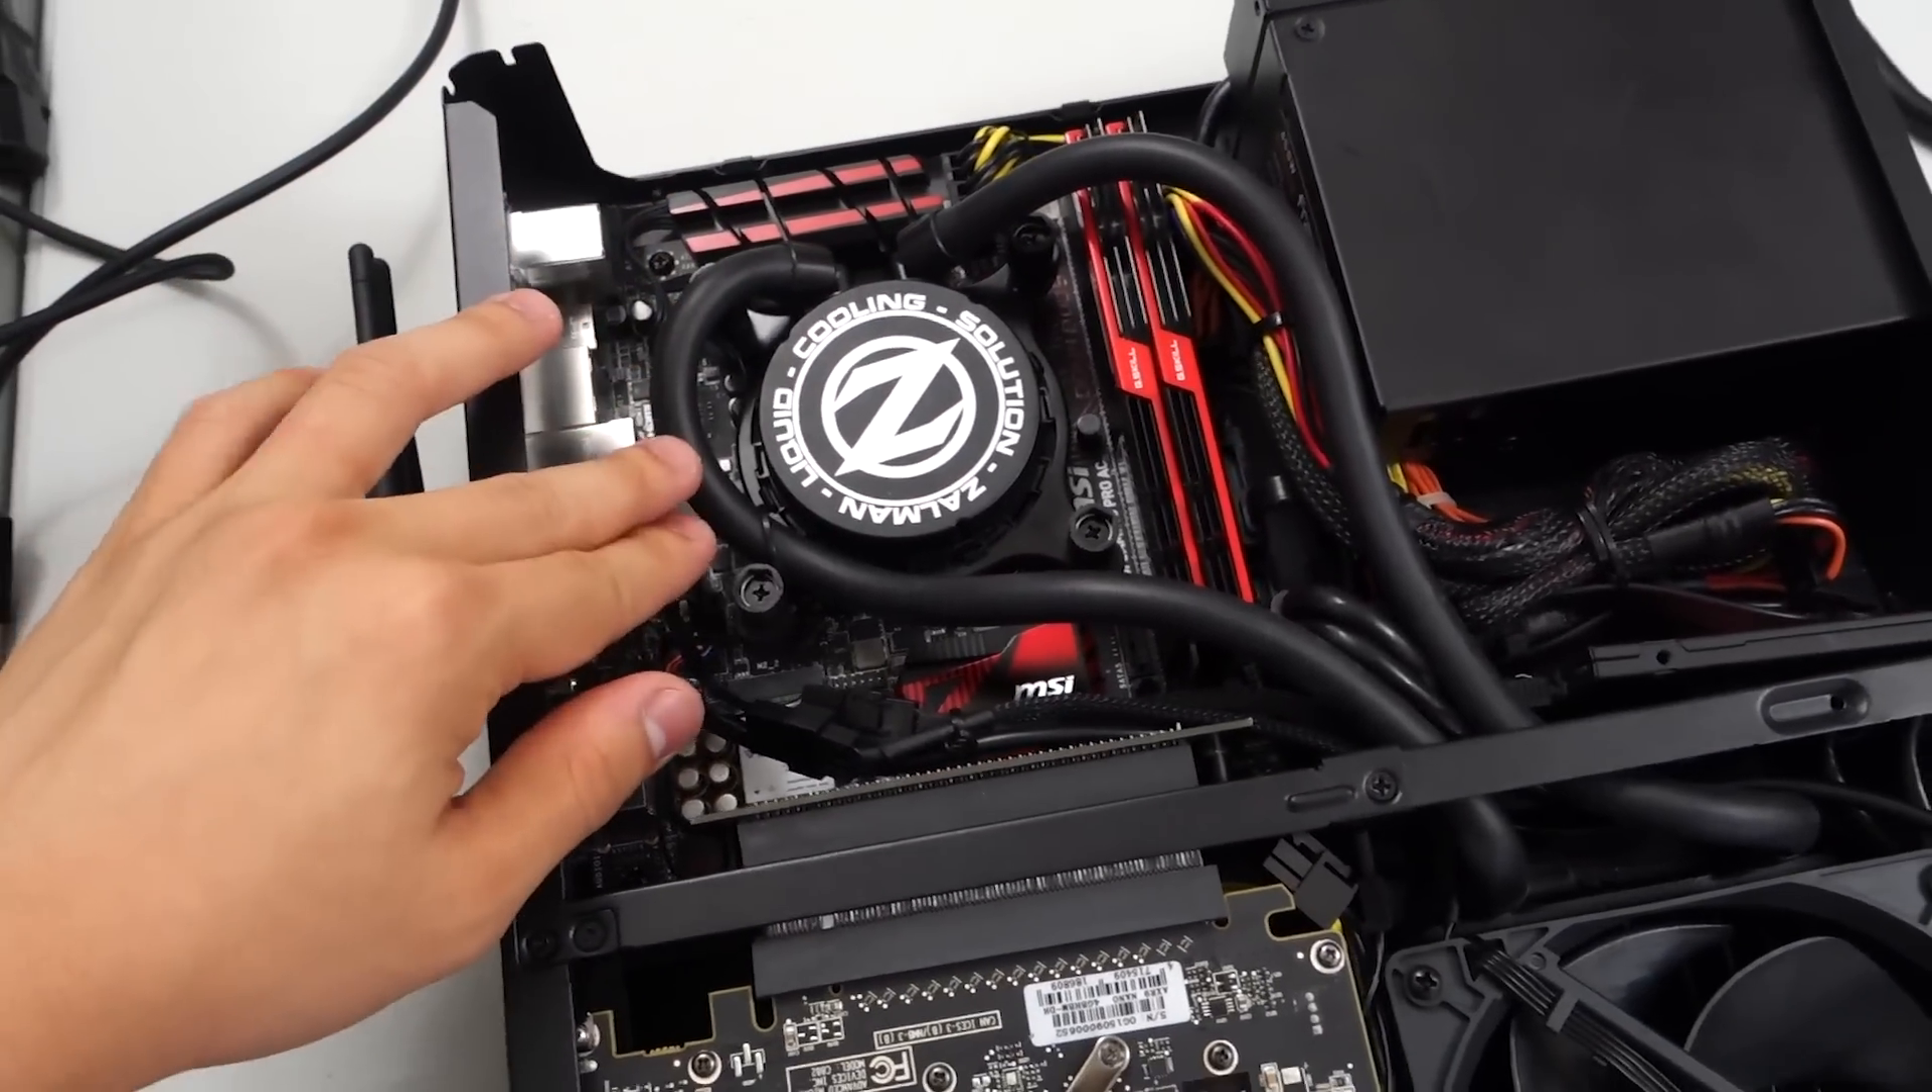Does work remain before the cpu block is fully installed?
No.